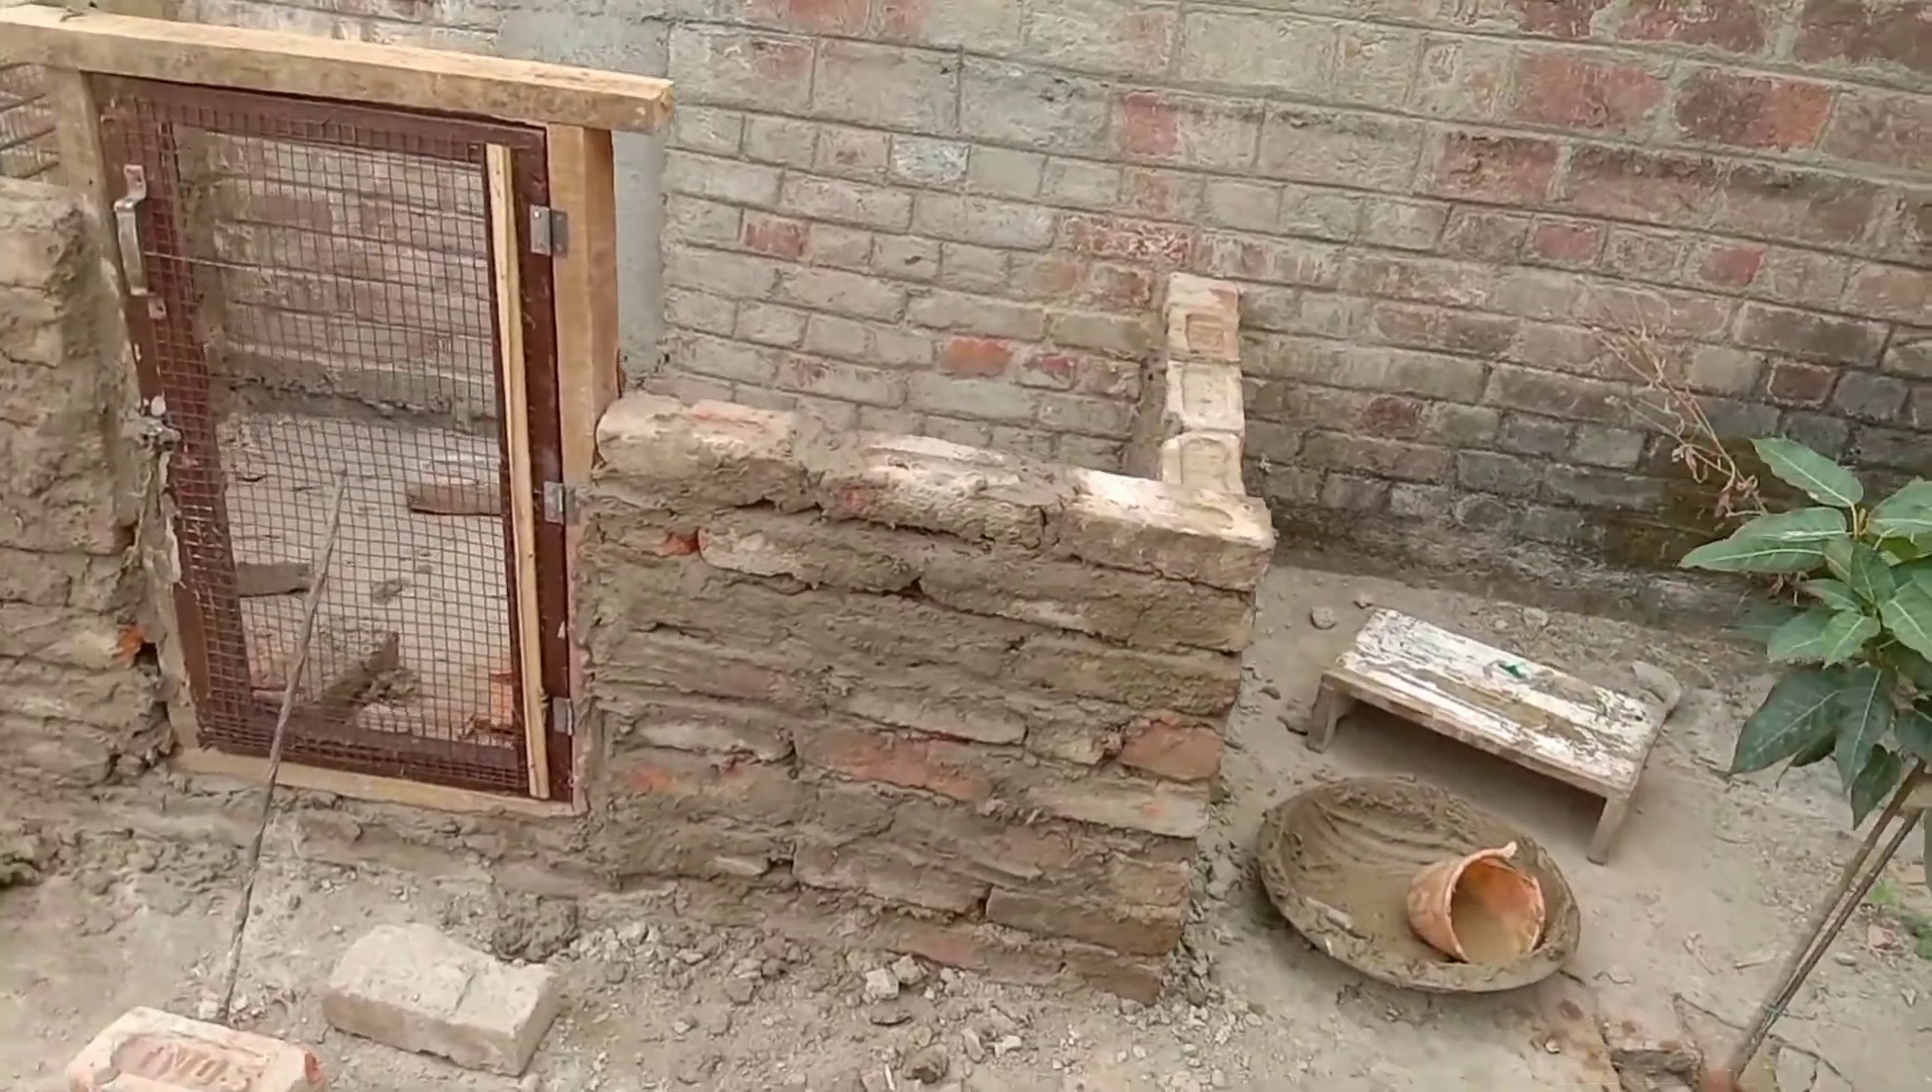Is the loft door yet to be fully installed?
No.